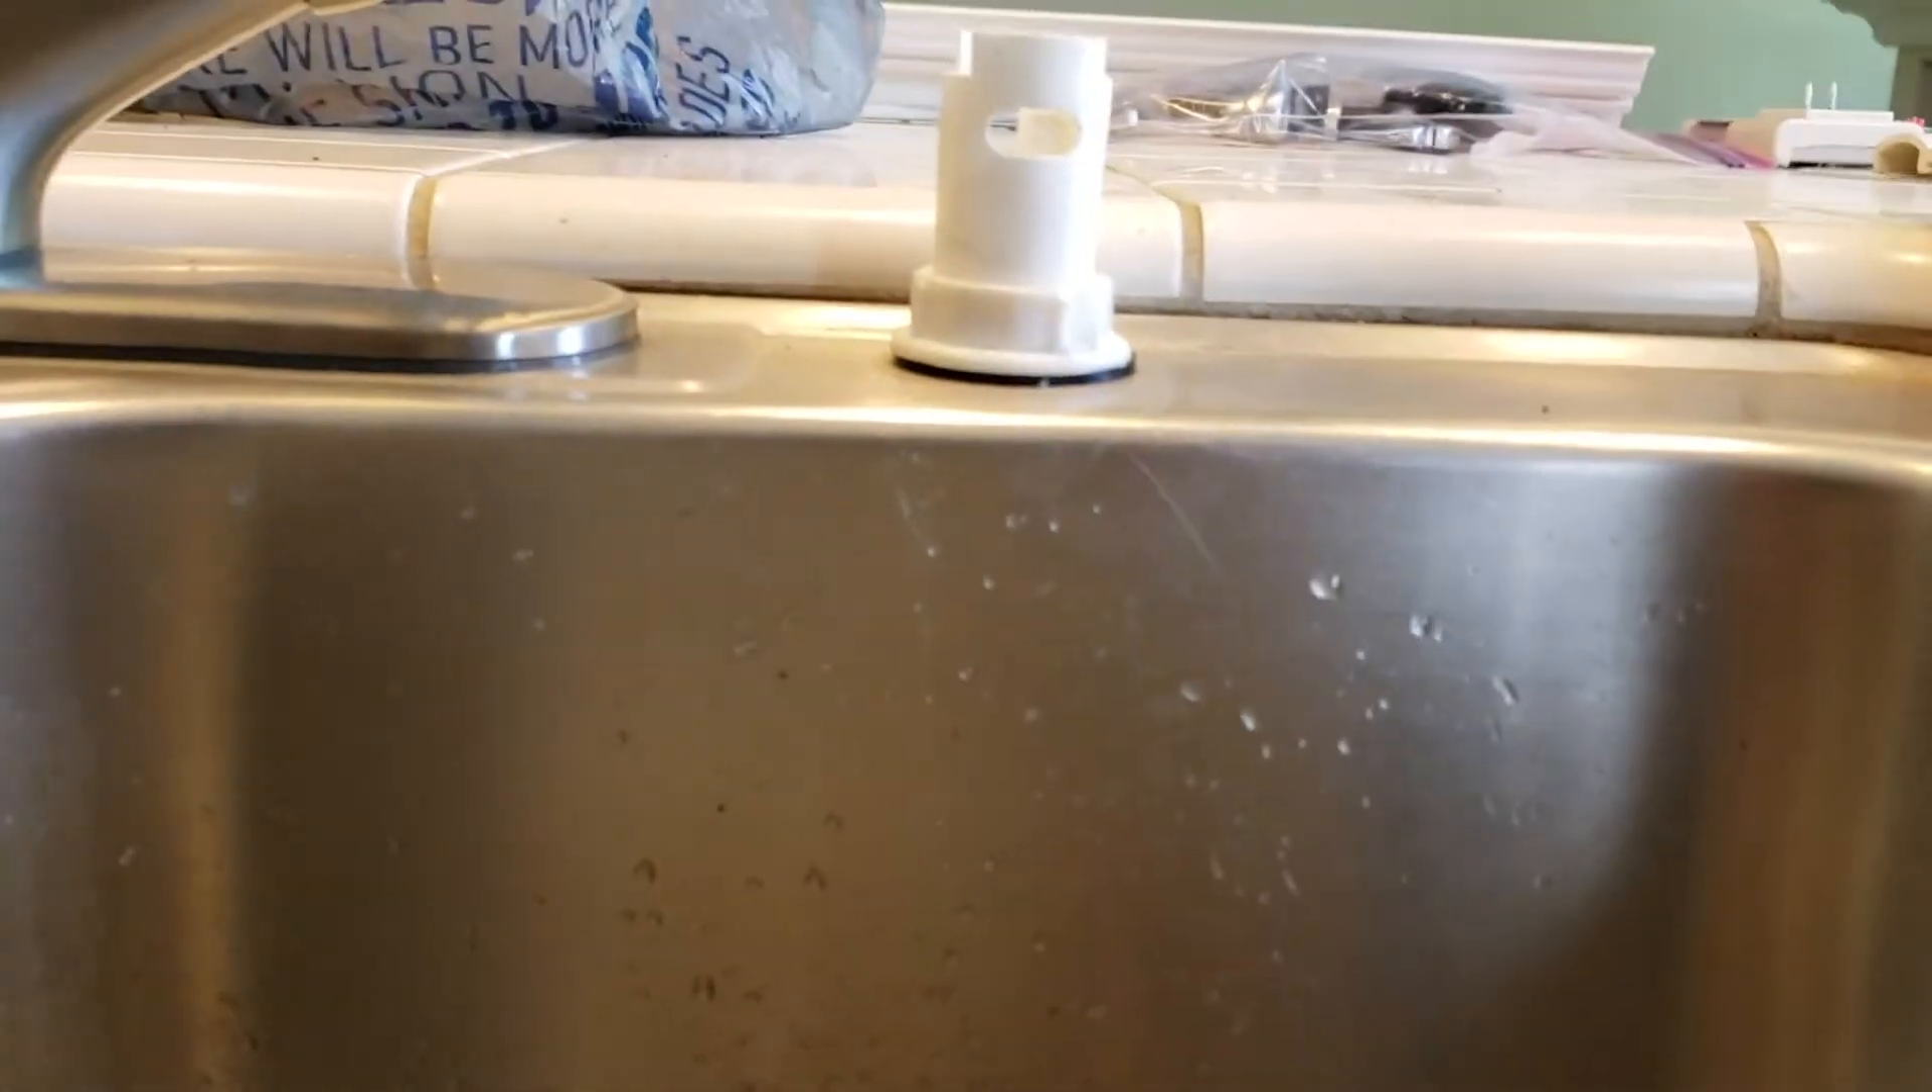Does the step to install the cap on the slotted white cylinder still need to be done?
Yes.